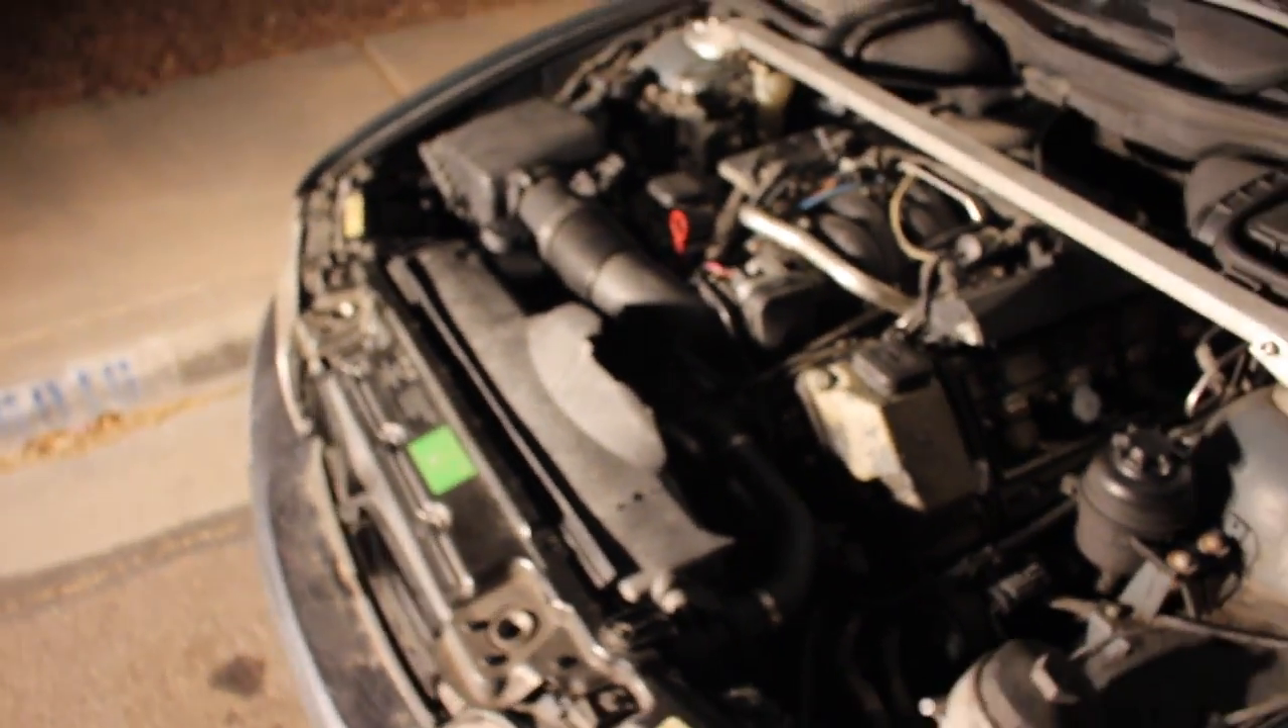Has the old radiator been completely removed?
No.